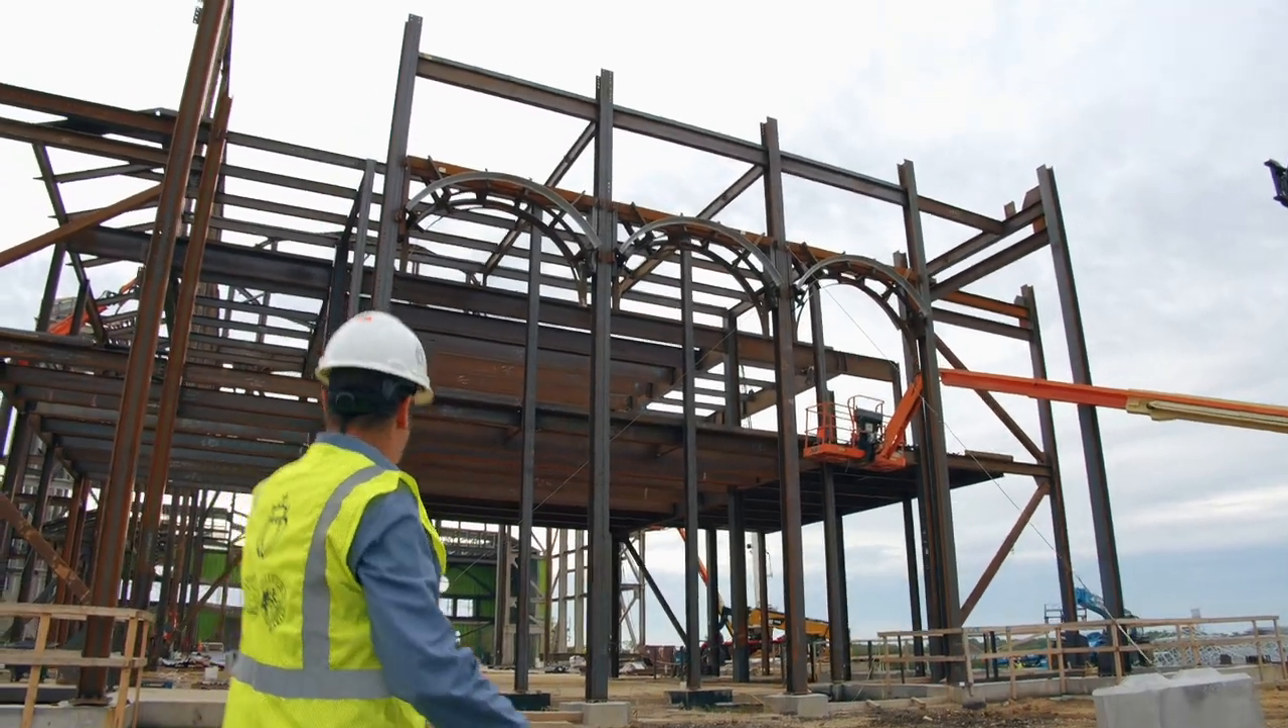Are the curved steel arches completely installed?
Yes.